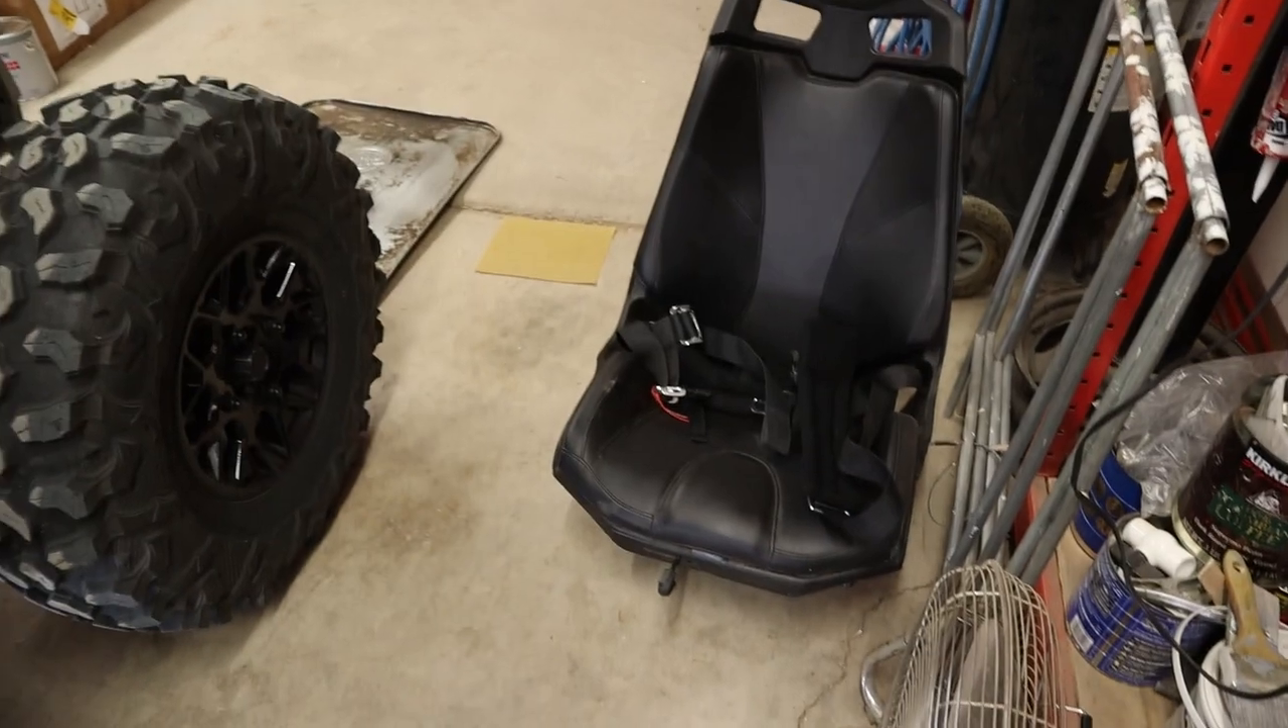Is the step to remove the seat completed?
Yes.